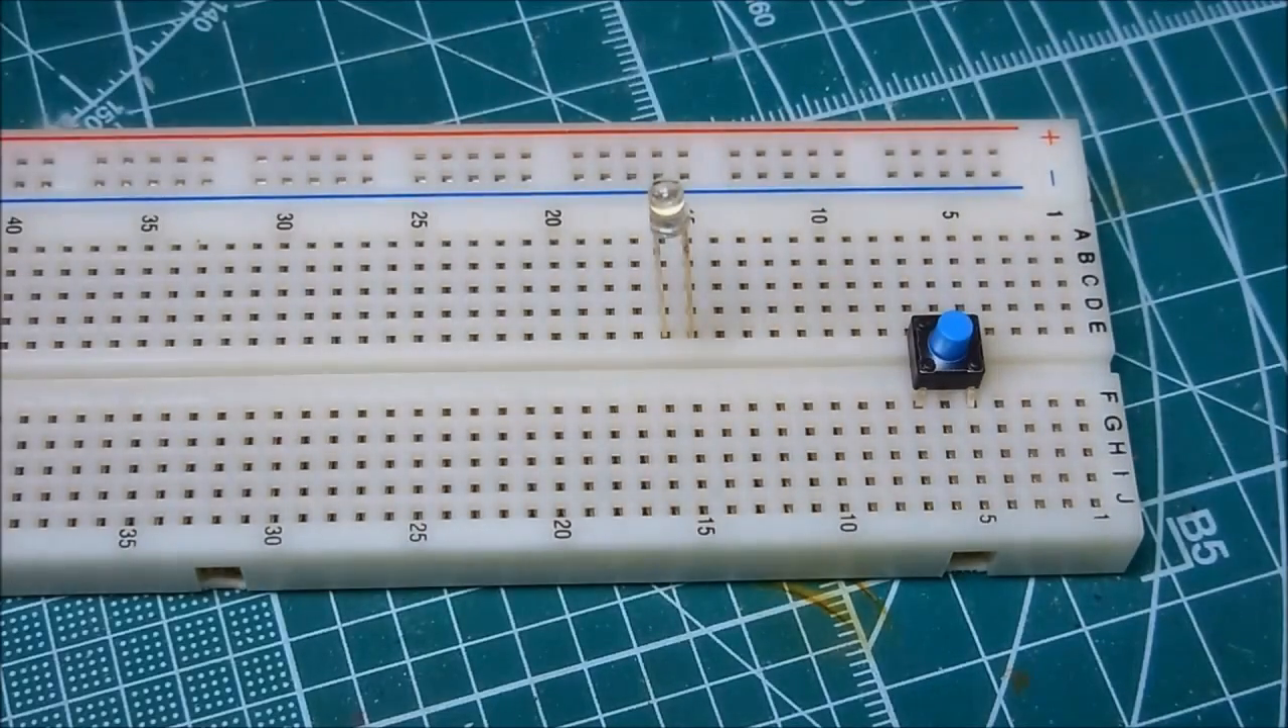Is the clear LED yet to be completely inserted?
No.